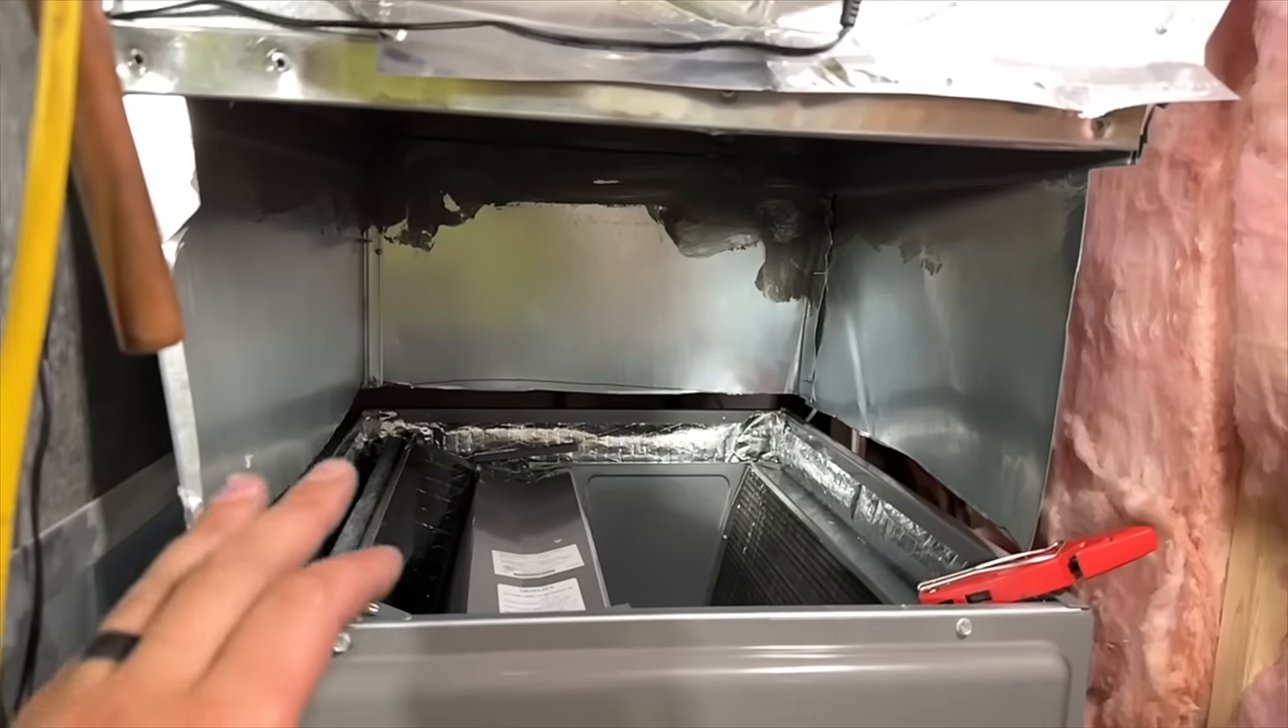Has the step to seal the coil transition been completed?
No.